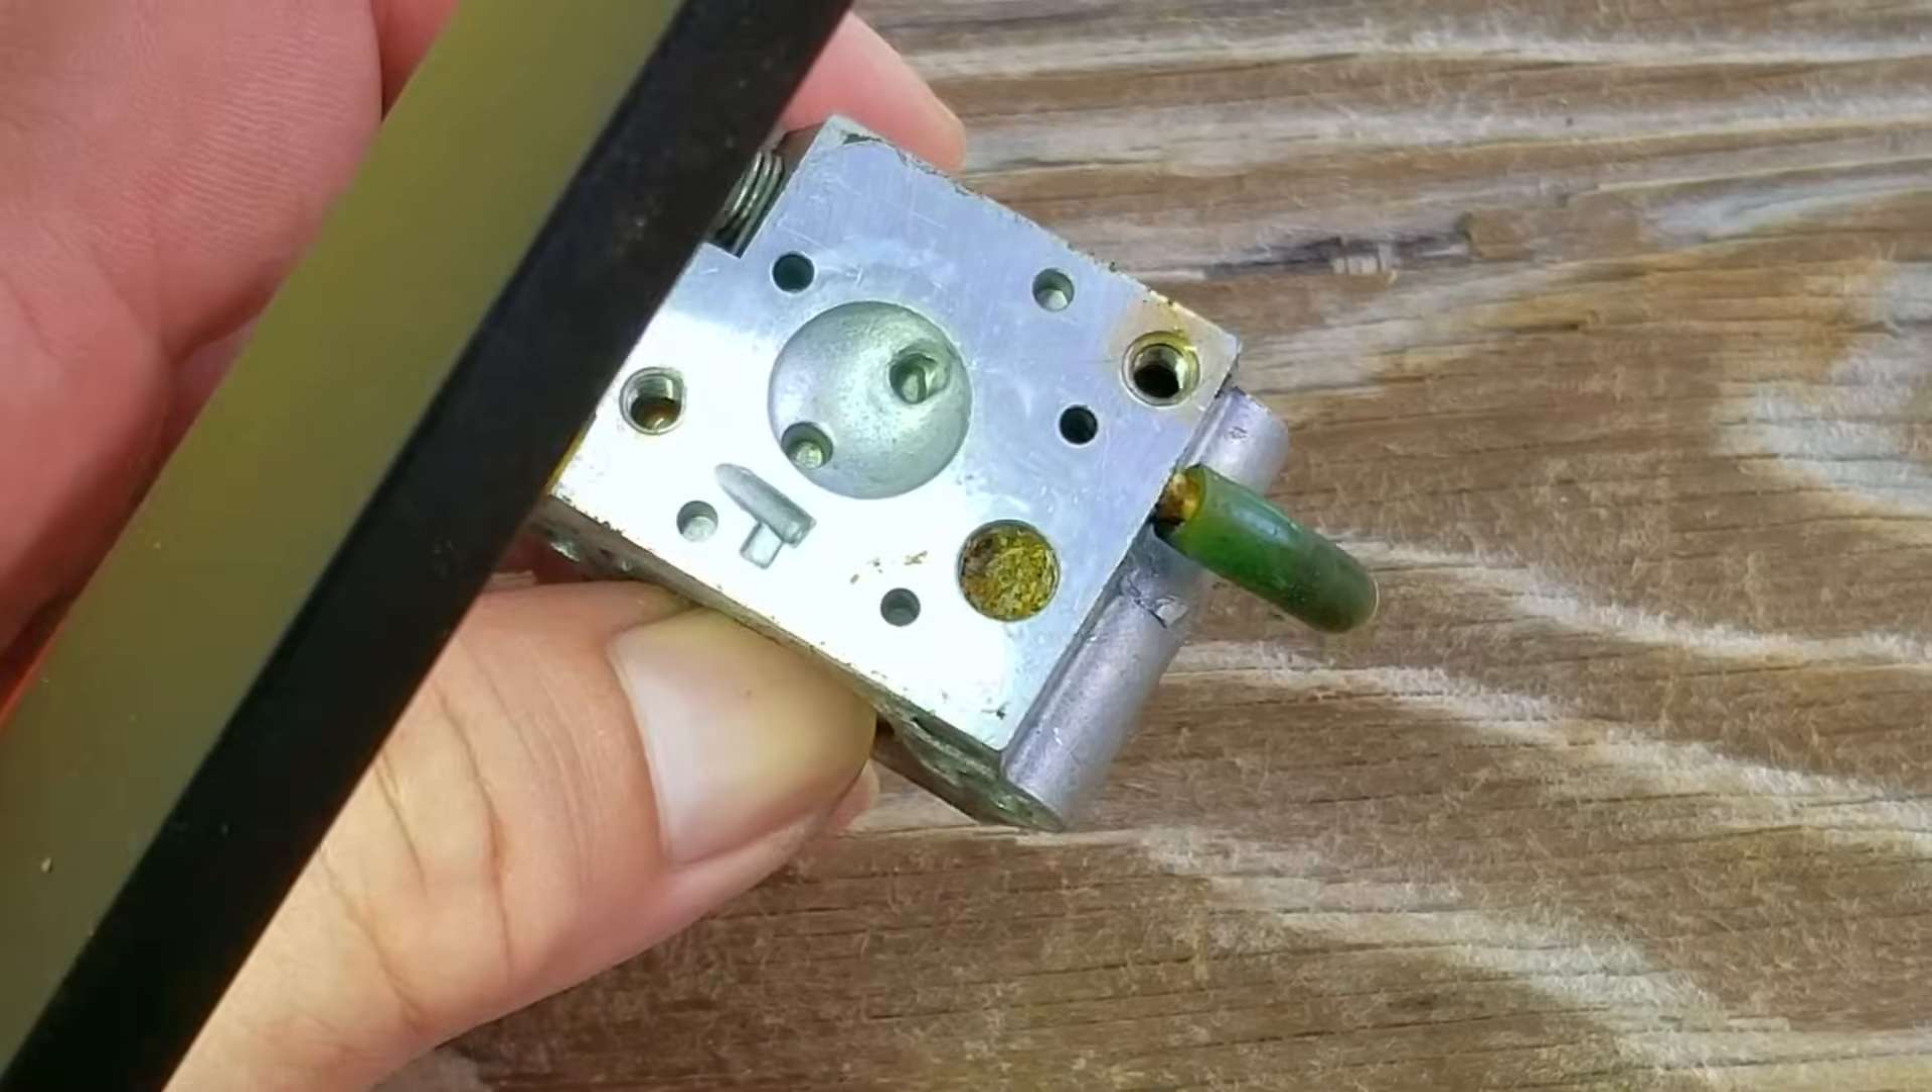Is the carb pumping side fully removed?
Yes.